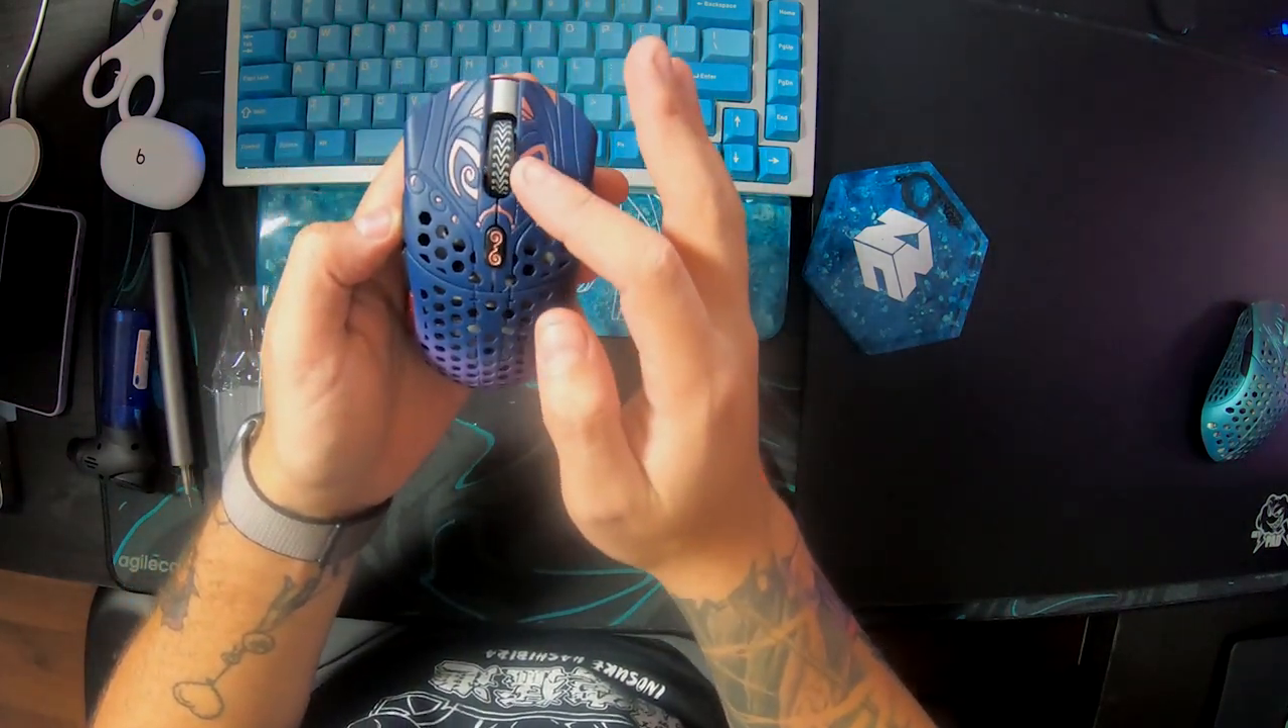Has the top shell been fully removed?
No.